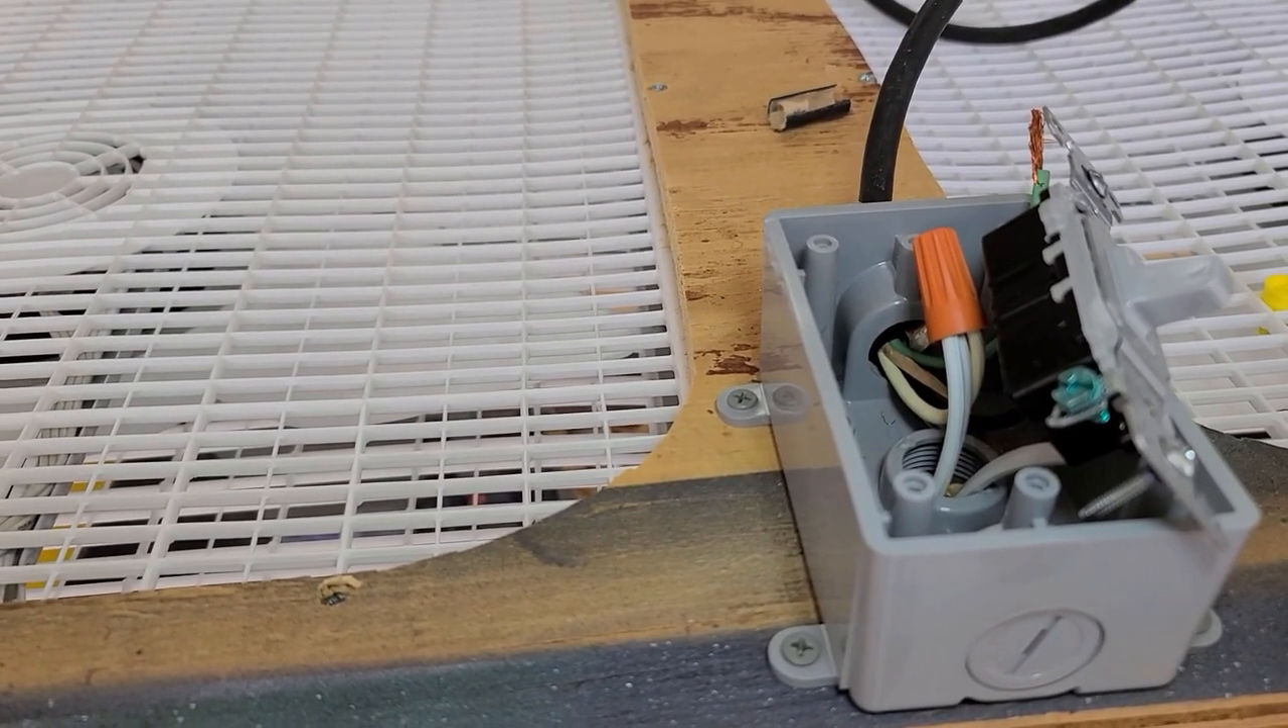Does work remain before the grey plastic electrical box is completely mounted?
No.